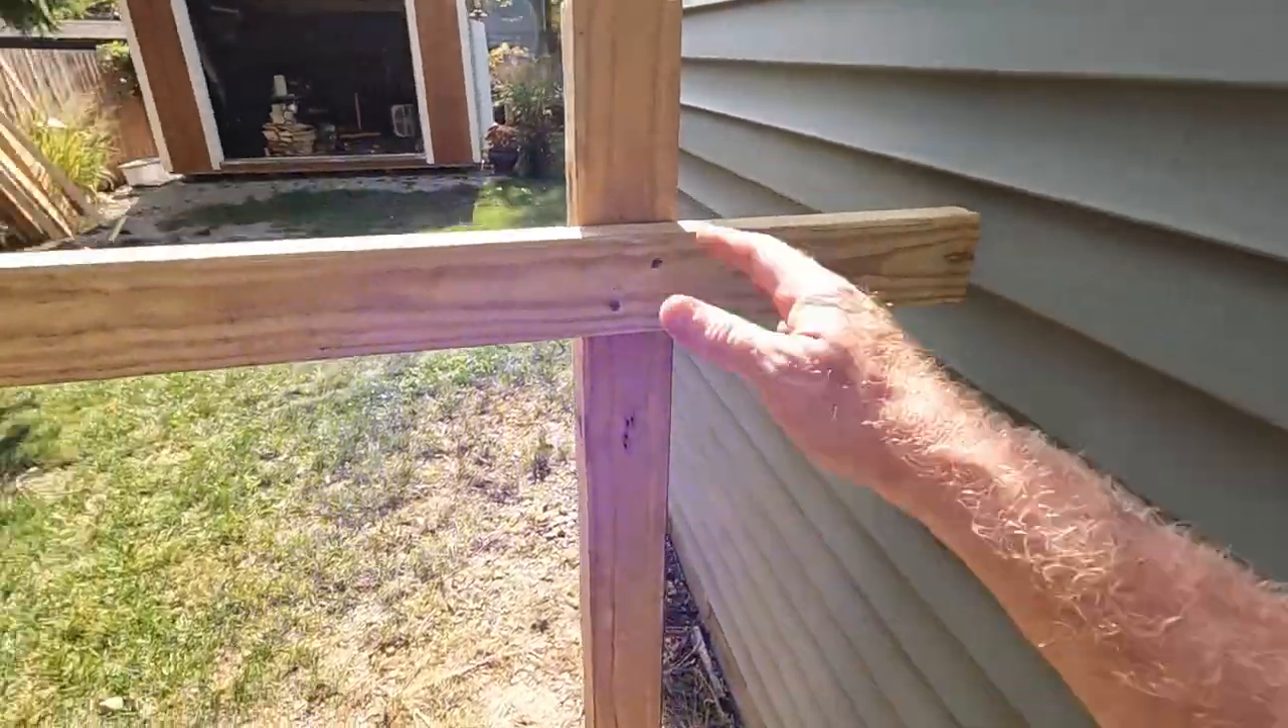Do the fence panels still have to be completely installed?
Yes.